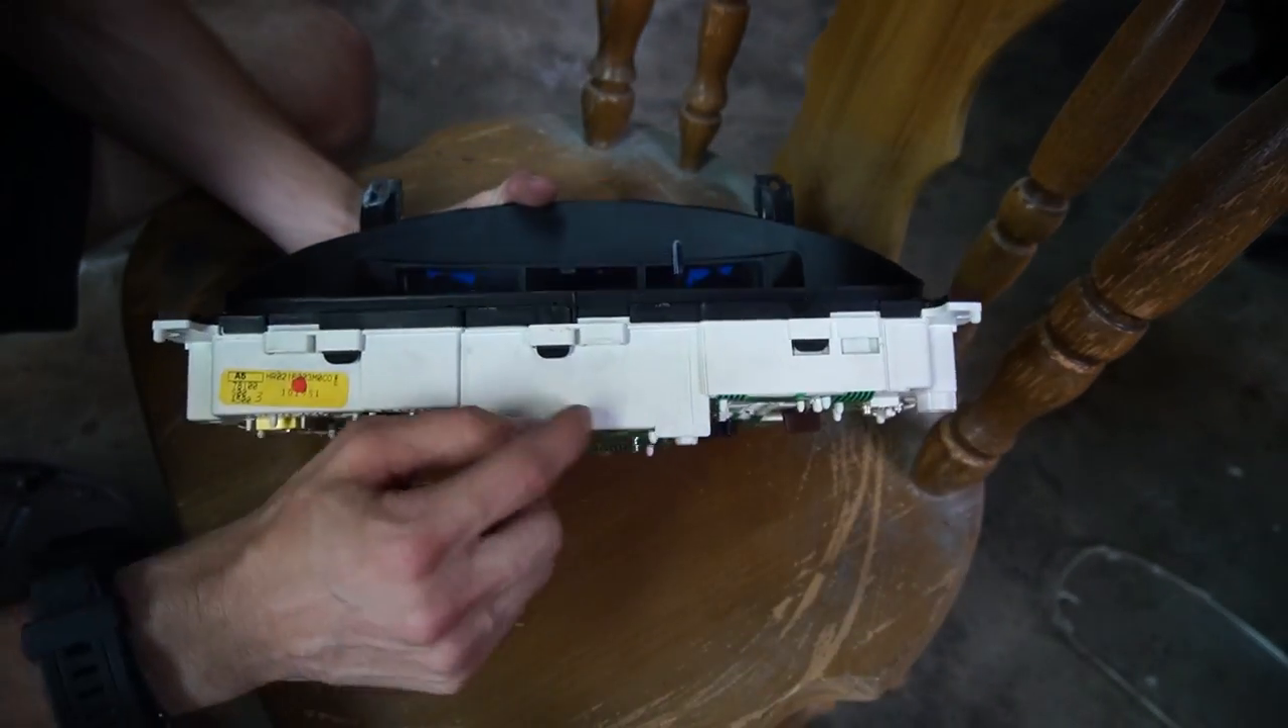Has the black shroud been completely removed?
No.